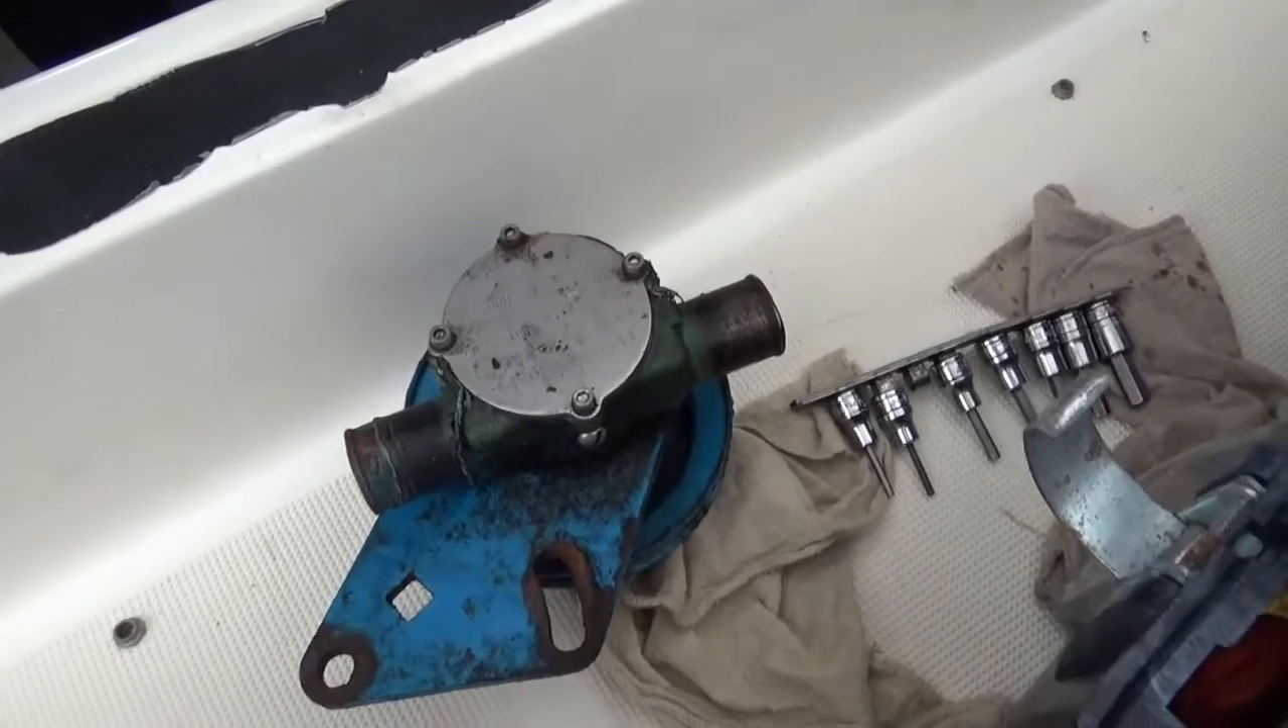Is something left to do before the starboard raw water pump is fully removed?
No.